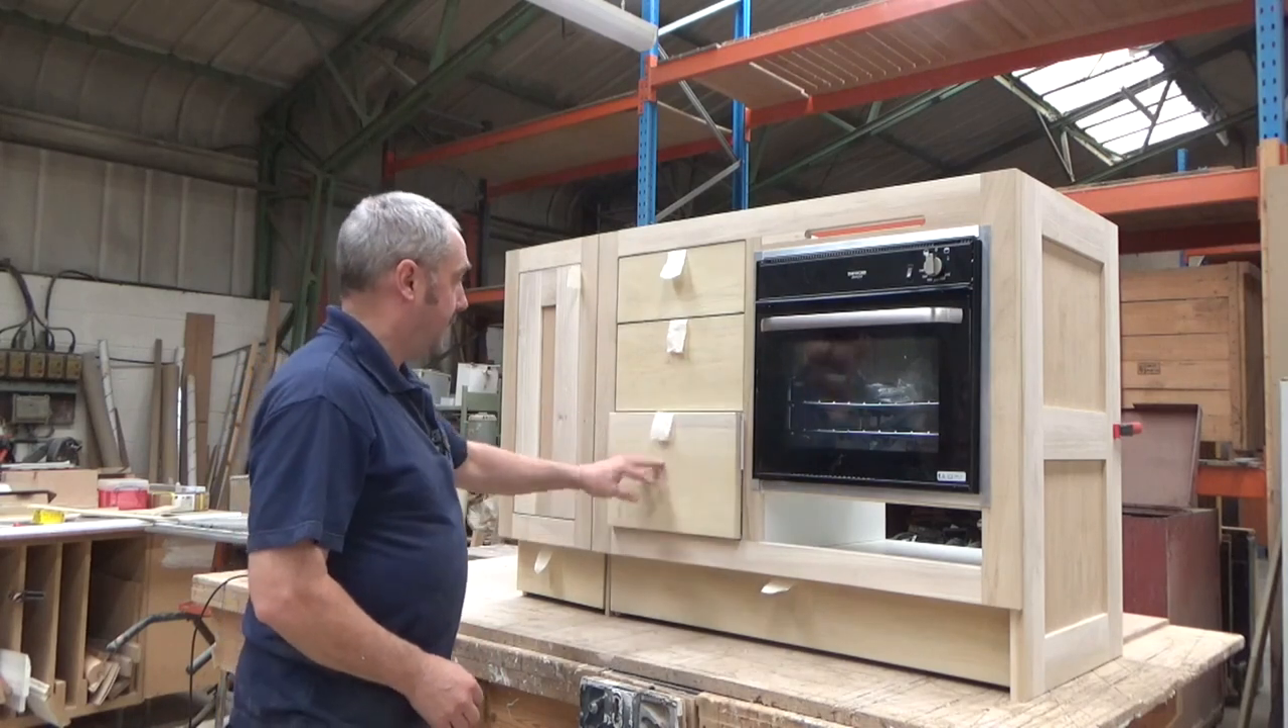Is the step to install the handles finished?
No.